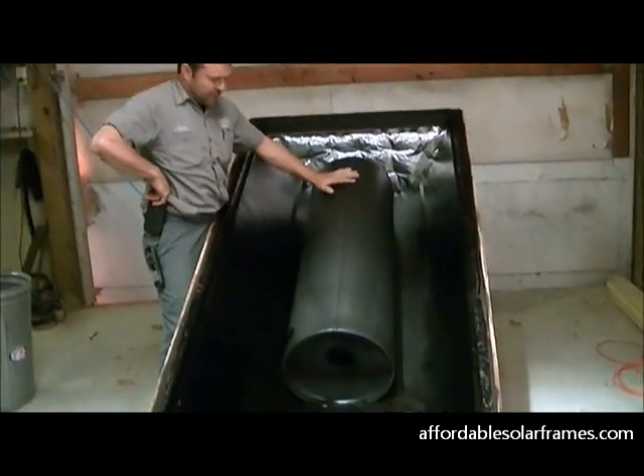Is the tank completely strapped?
No.